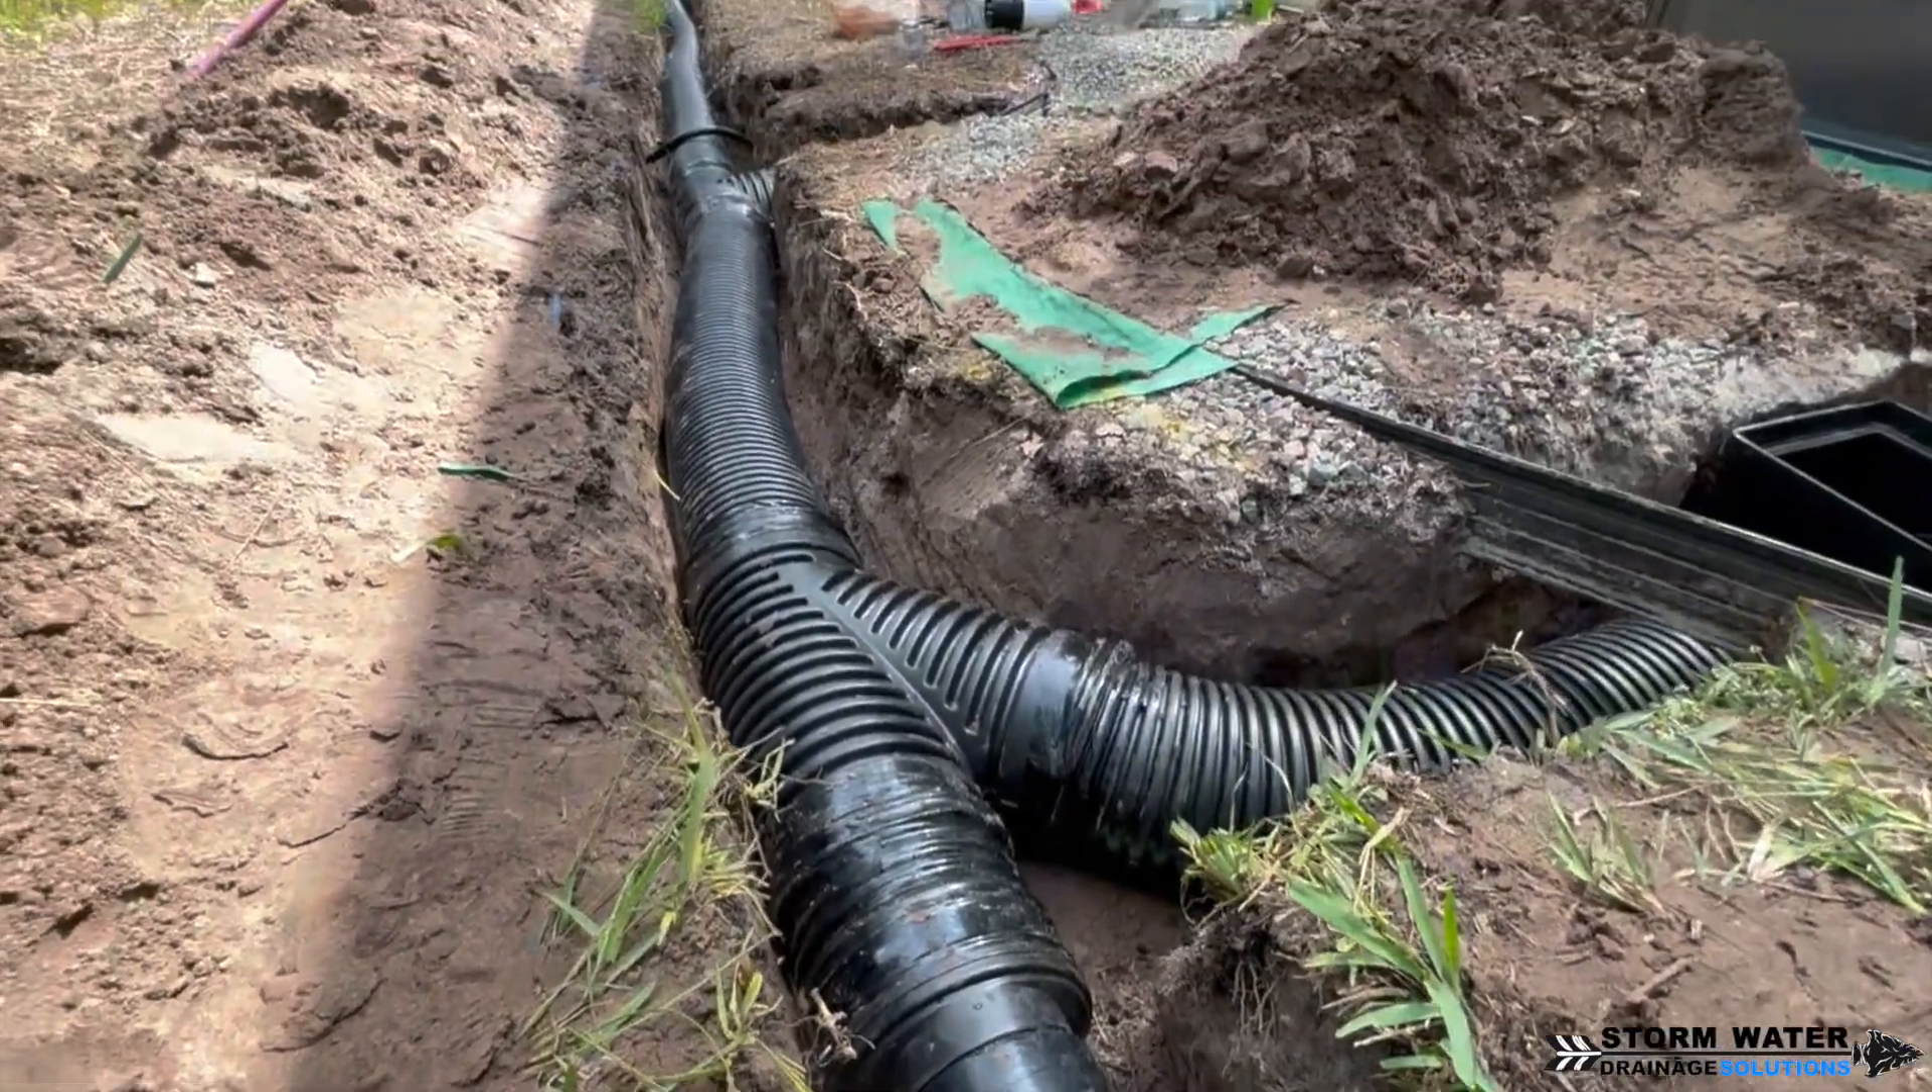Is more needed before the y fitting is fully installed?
No.